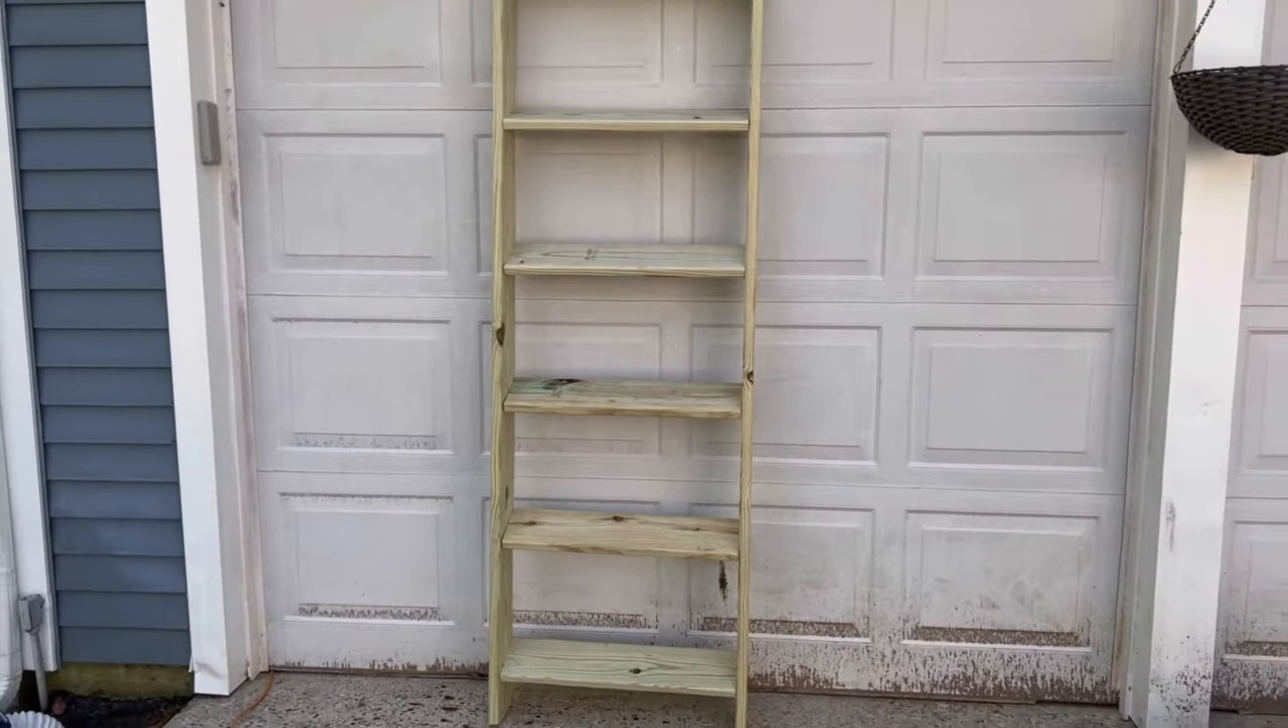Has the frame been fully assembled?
Yes.